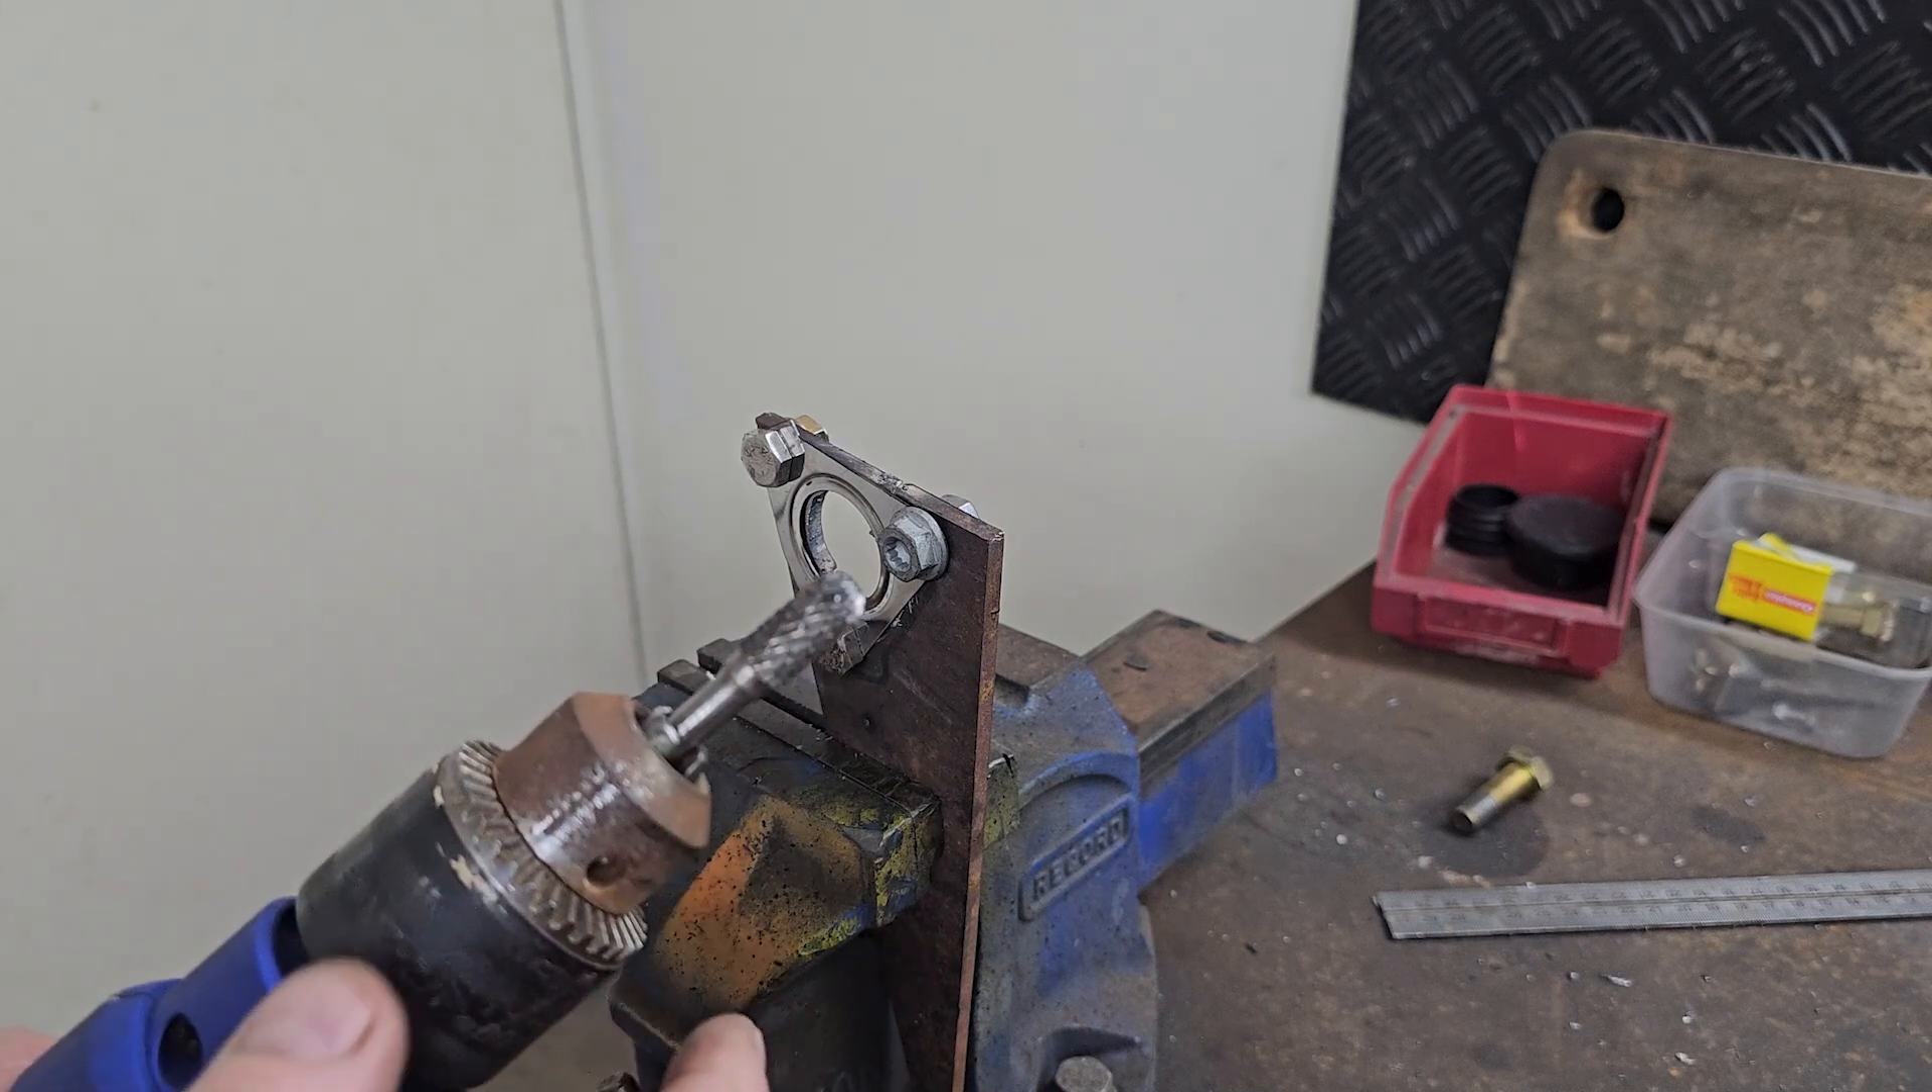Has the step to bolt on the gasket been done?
Yes.